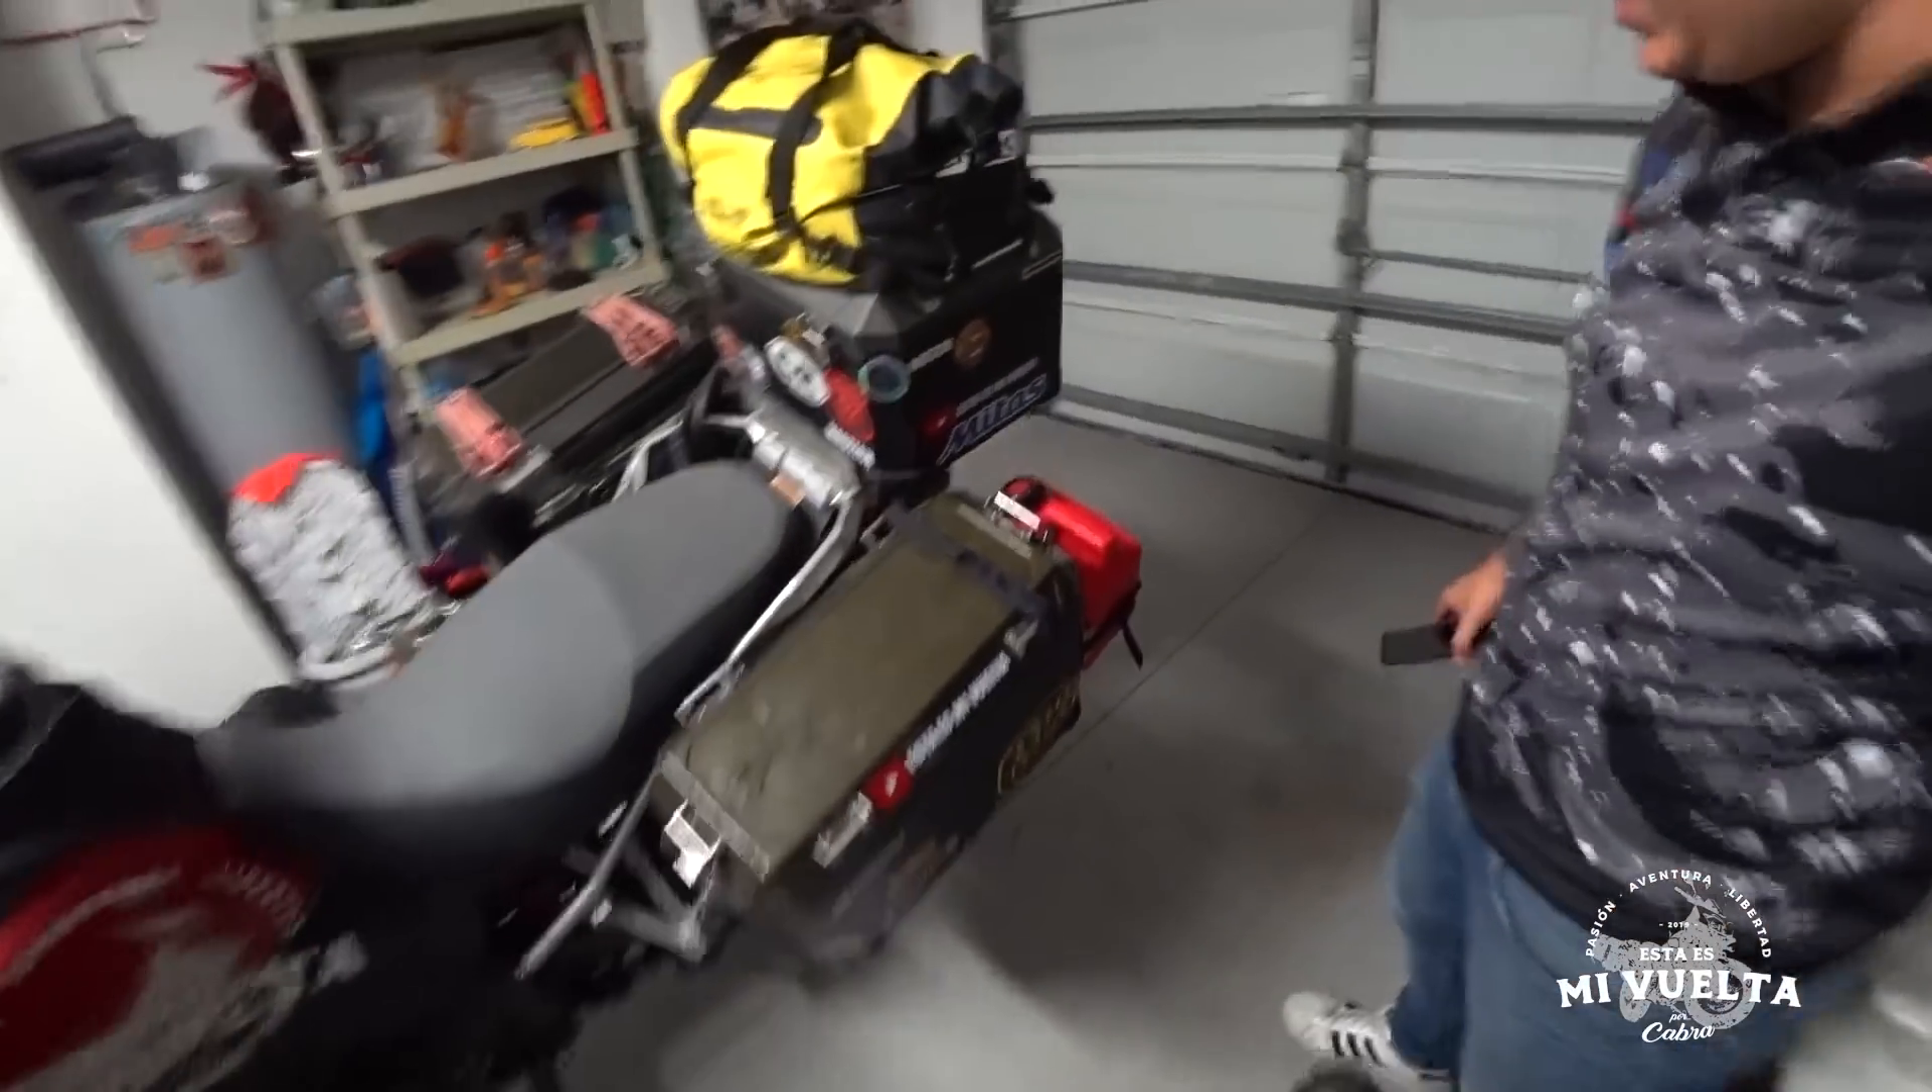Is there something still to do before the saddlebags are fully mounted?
No.